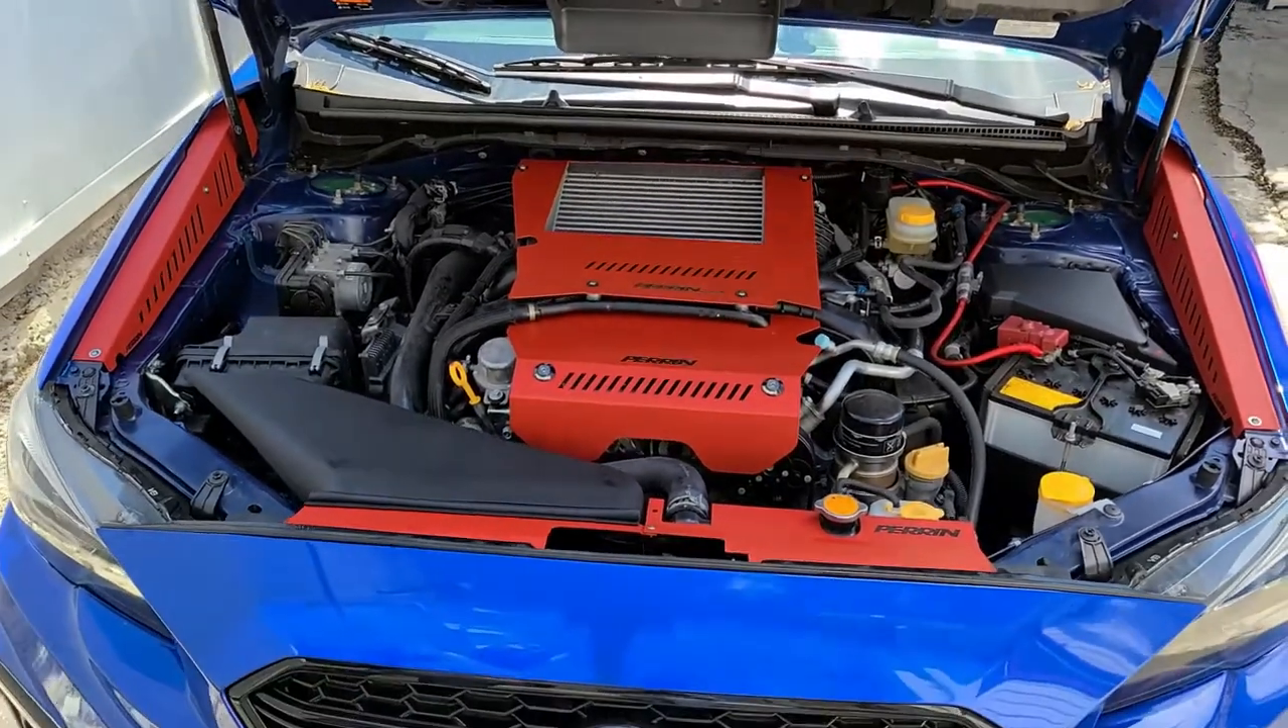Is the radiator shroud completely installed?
Yes.